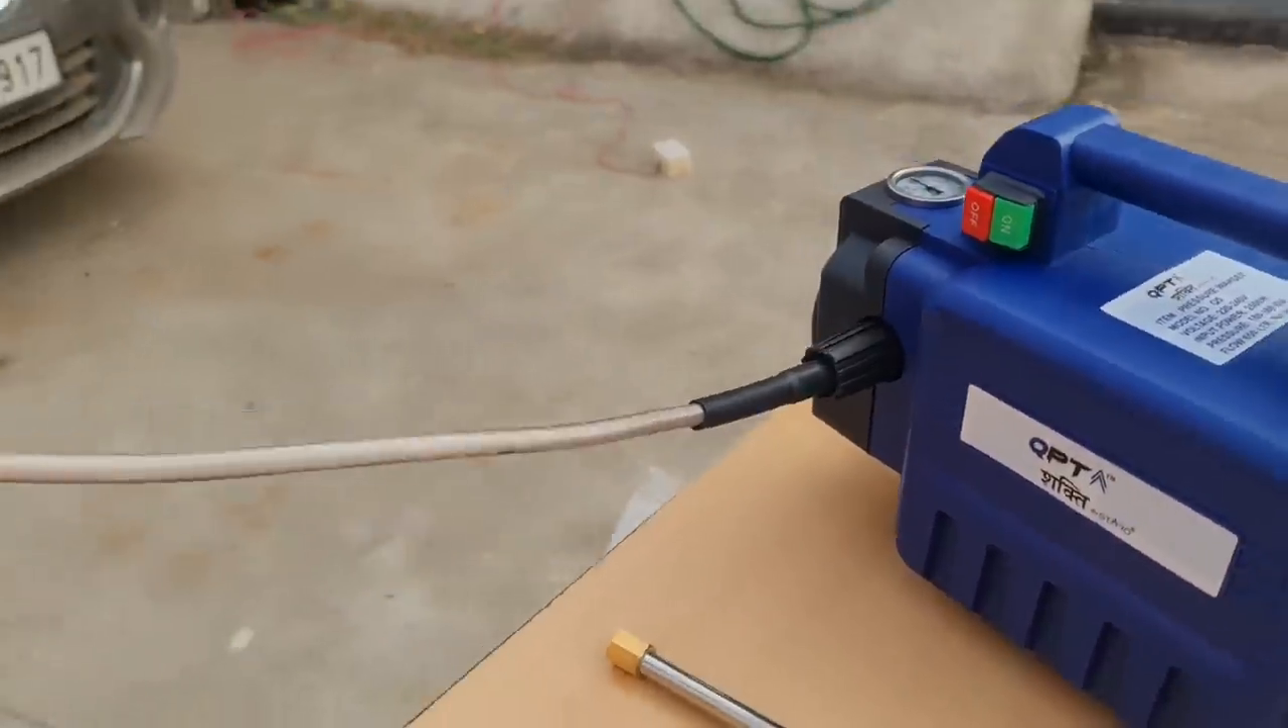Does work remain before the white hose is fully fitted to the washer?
No.